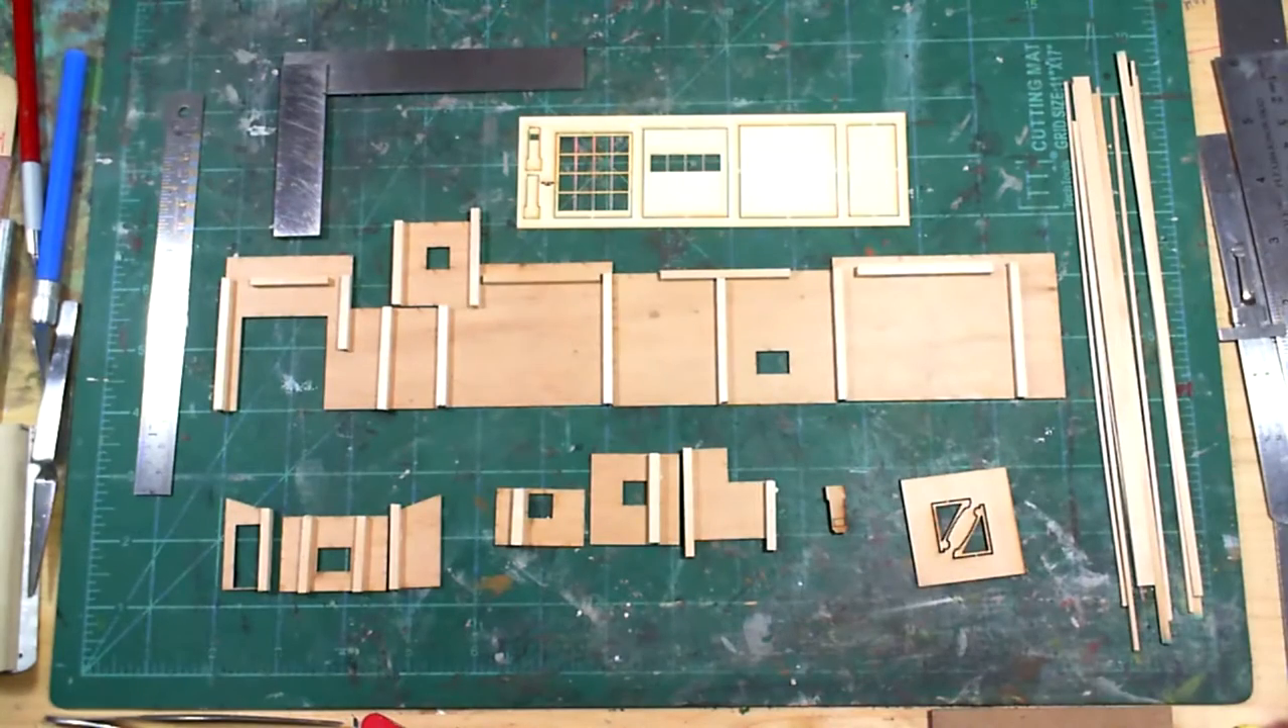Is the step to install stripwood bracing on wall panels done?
Yes.